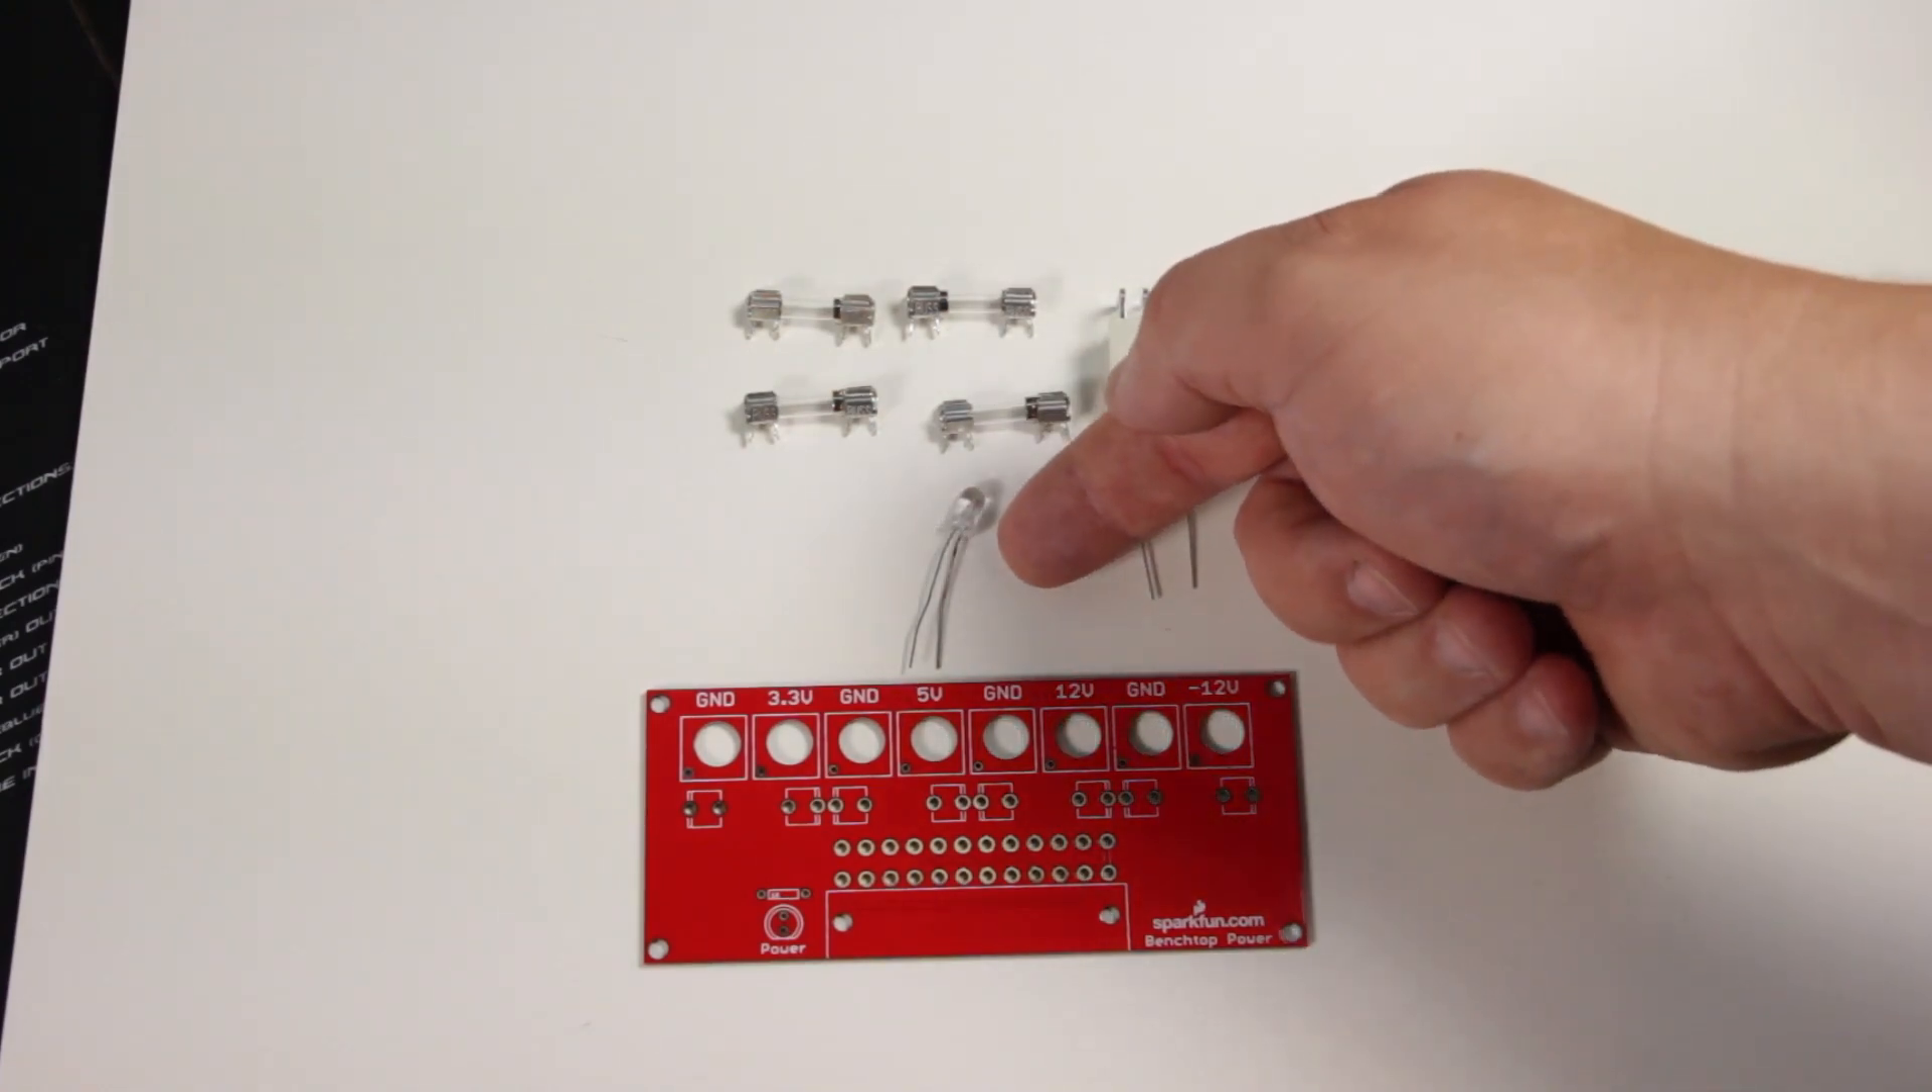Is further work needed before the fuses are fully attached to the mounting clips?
No.